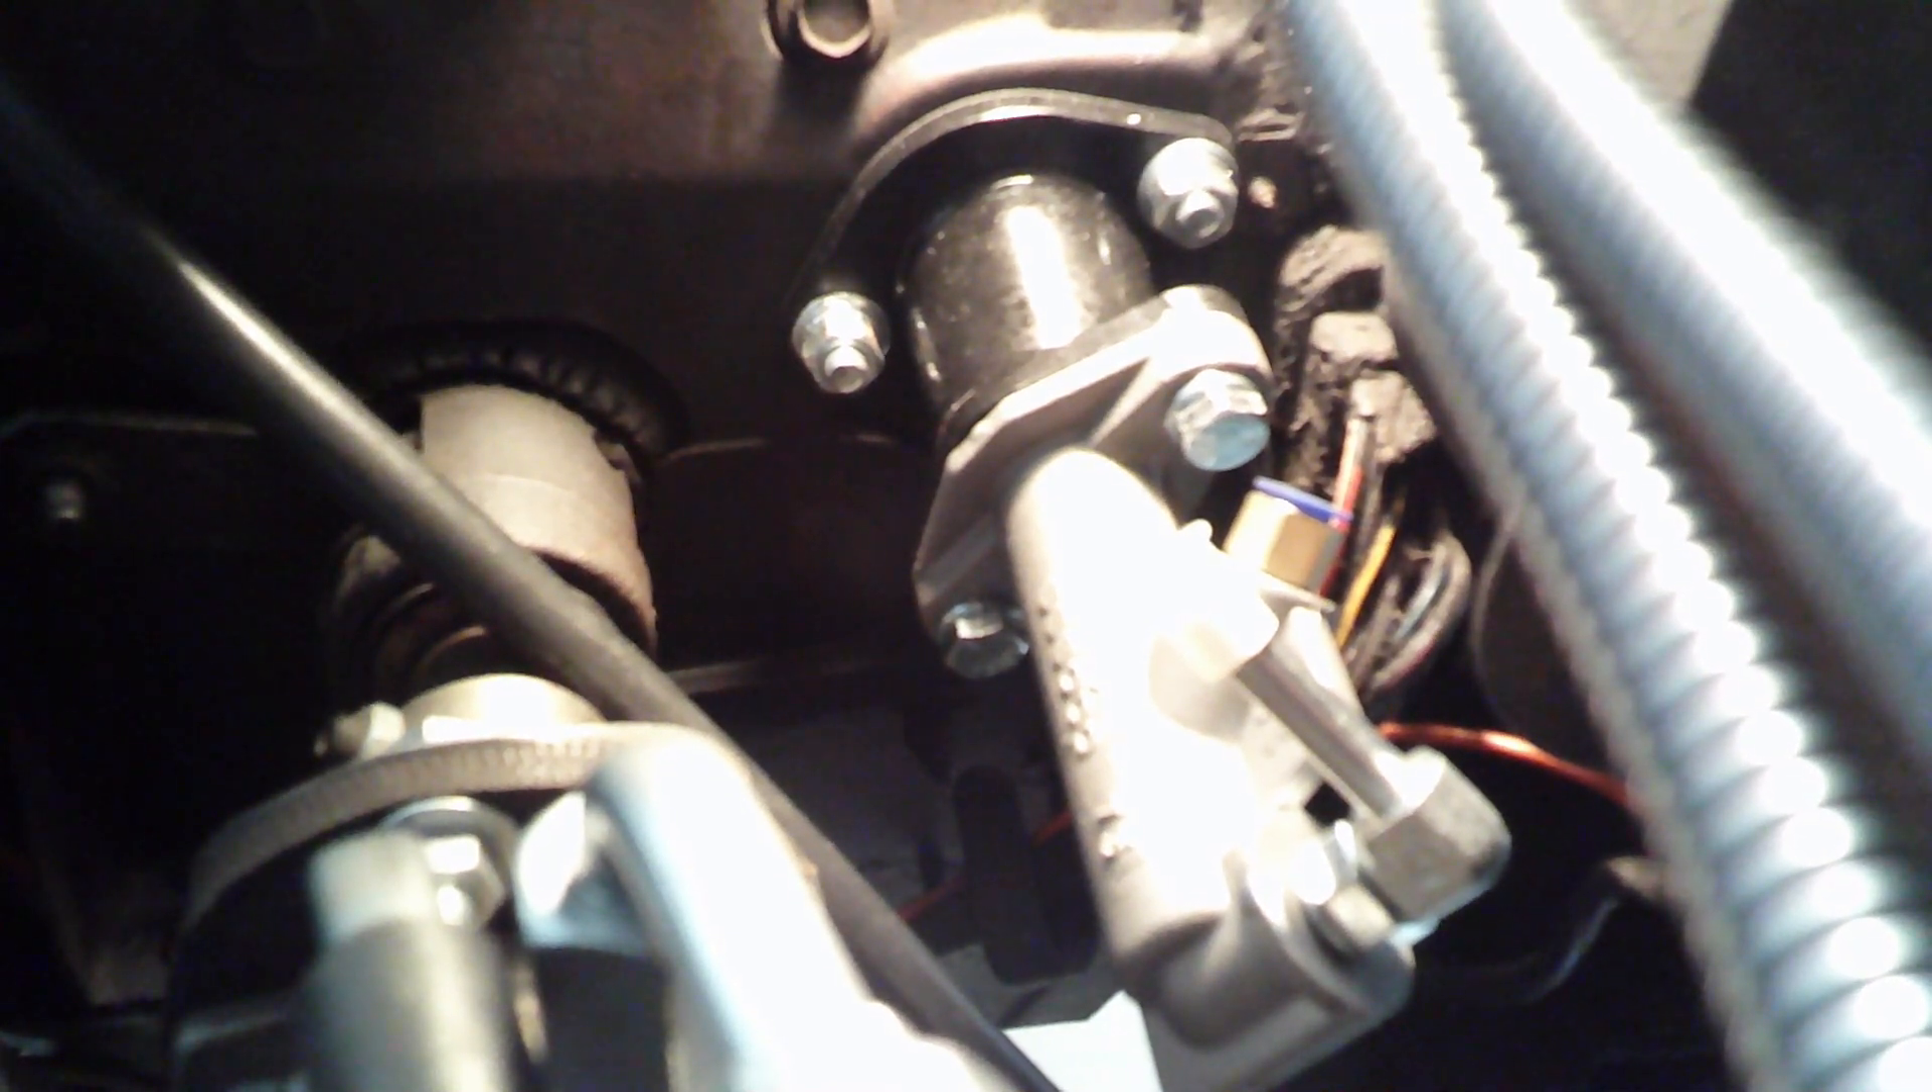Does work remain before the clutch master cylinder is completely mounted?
No.